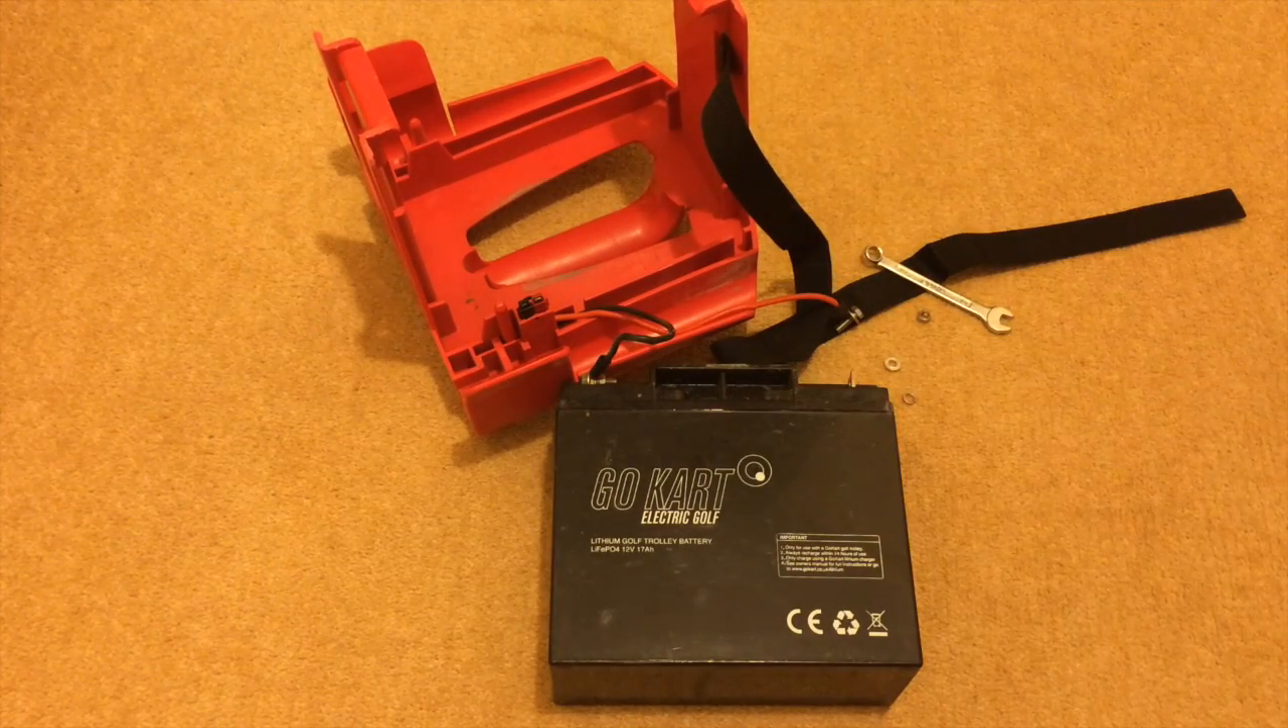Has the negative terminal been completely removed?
No.